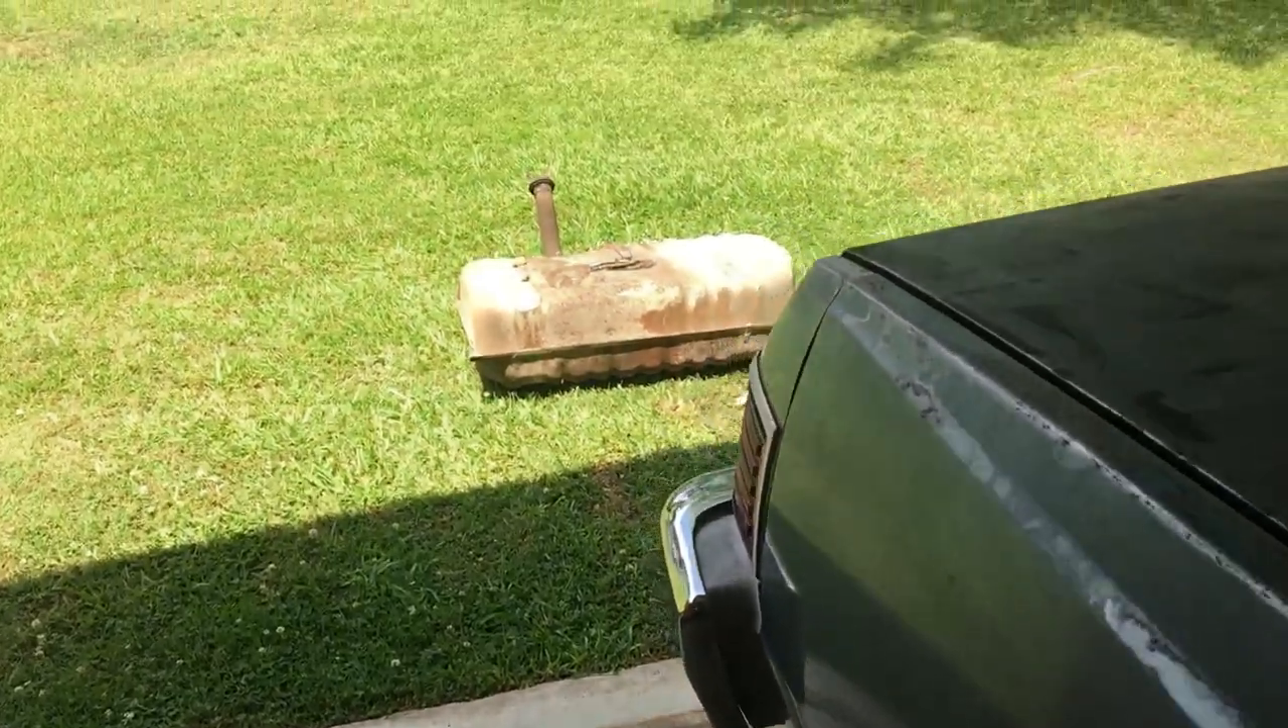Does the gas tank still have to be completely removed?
No.